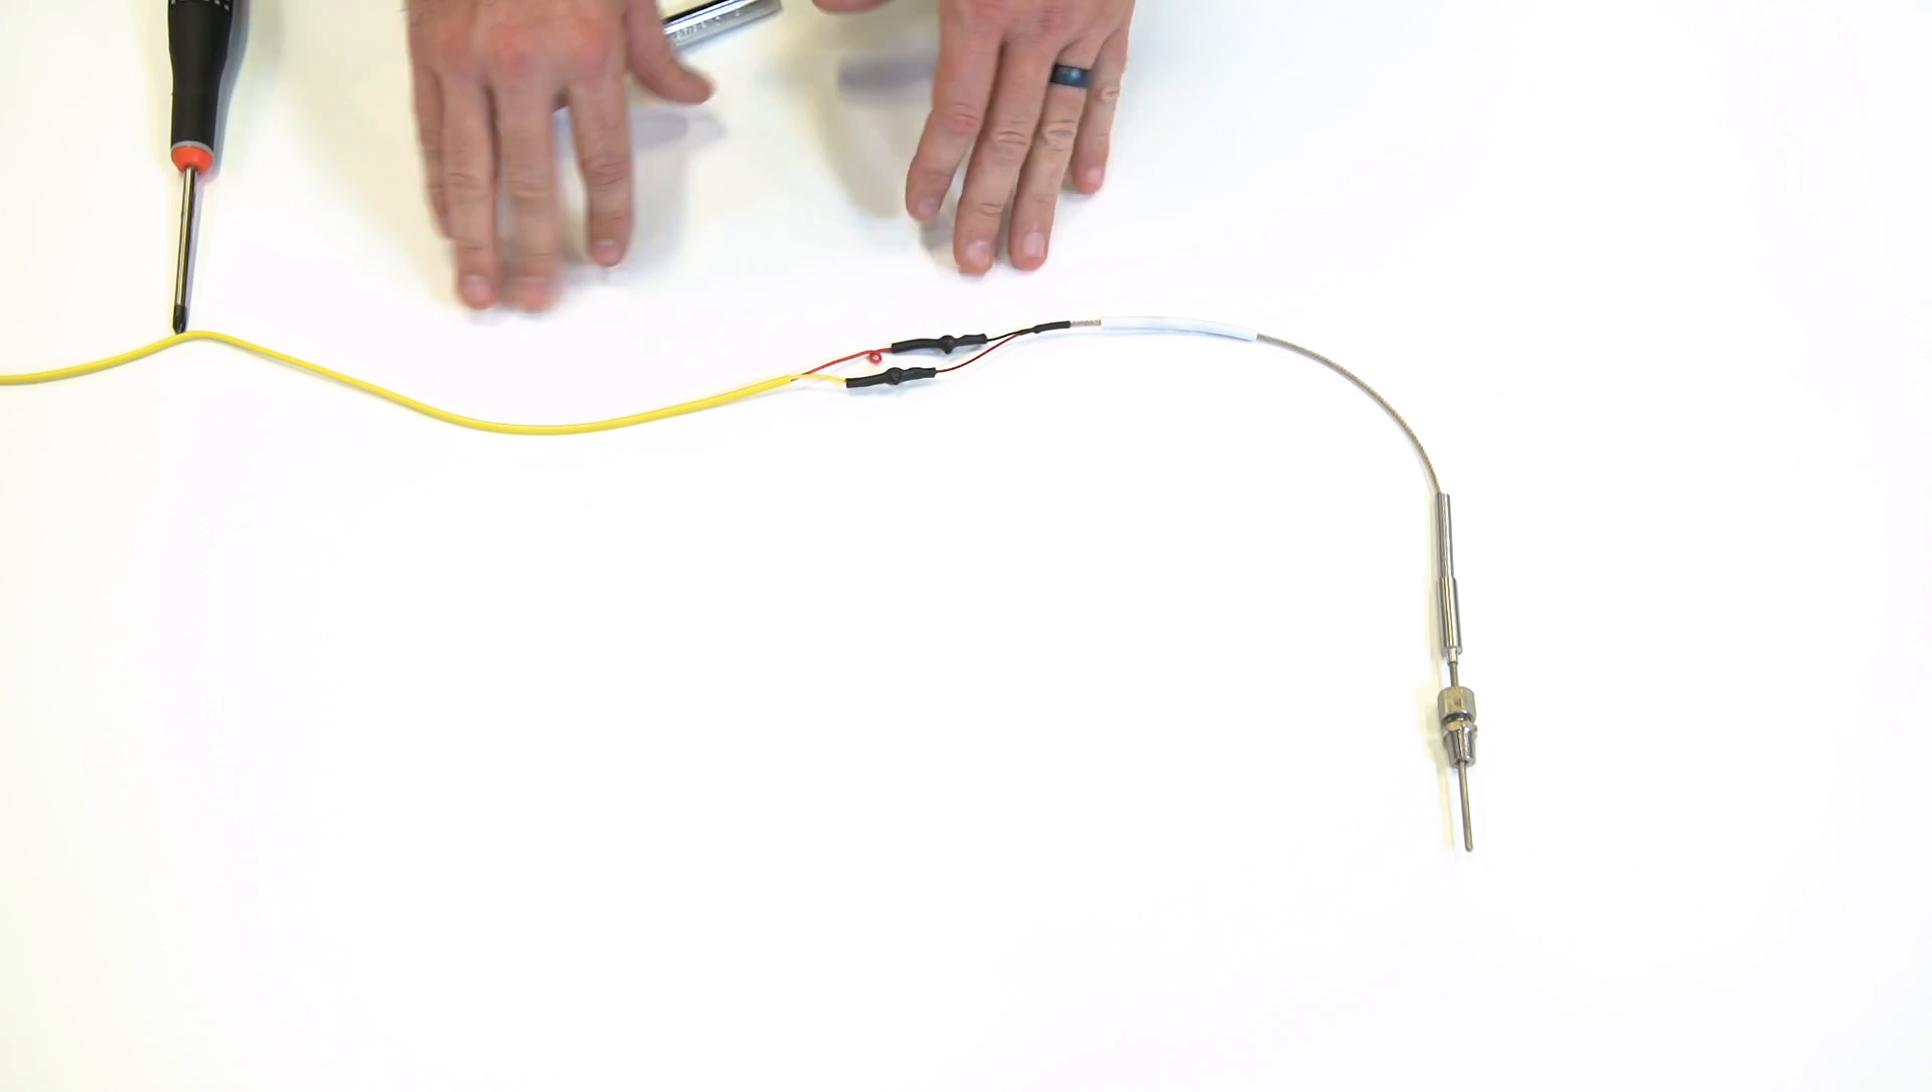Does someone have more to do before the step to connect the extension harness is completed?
No.